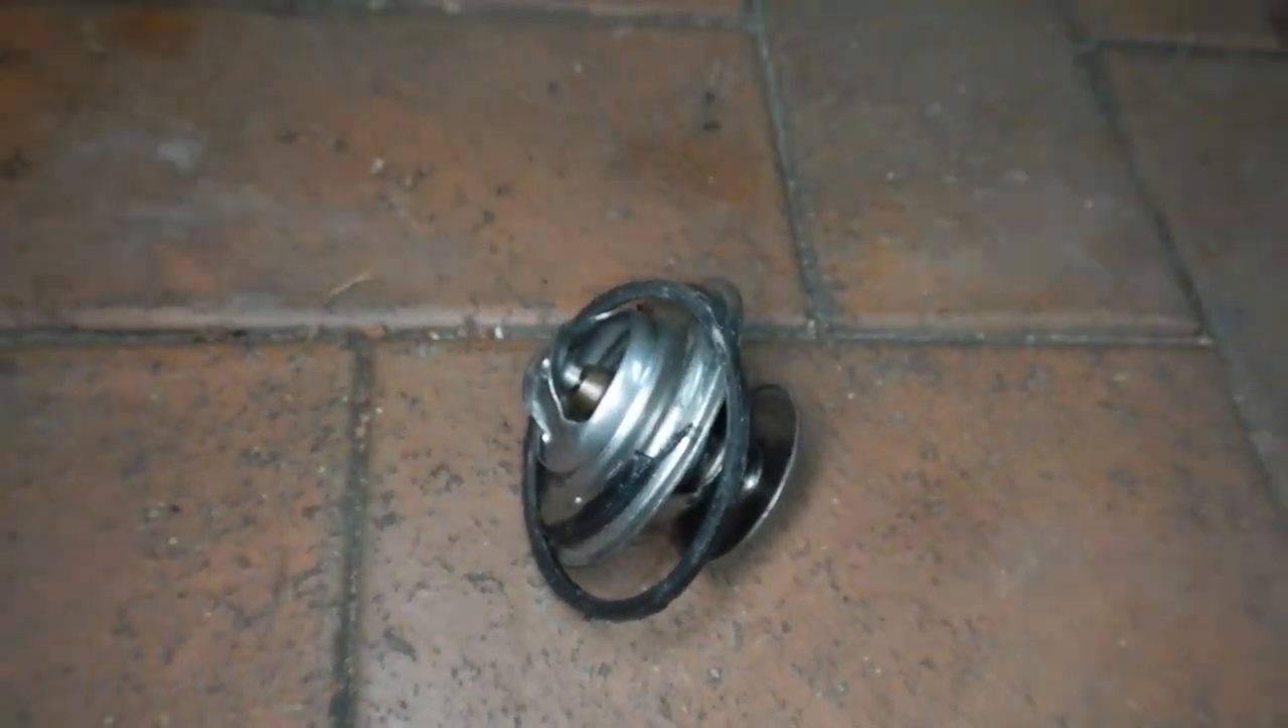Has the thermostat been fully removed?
Yes.